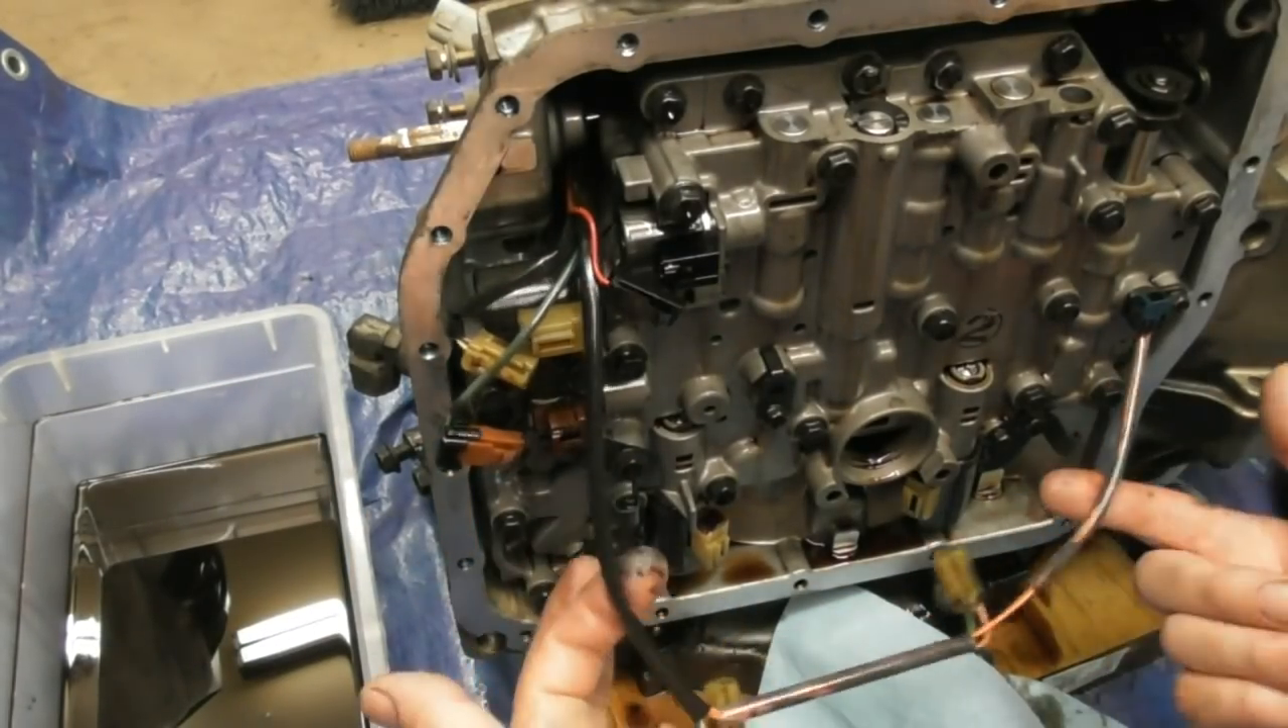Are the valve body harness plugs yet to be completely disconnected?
Yes.